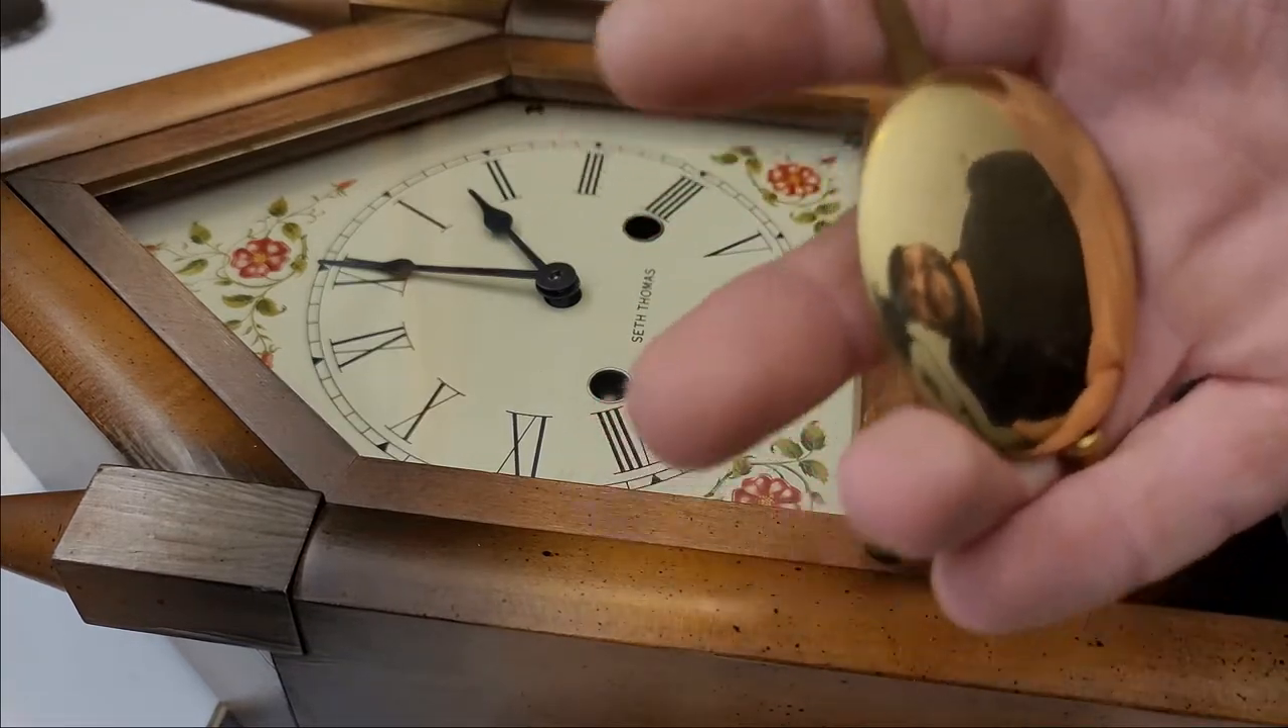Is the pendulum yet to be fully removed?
No.